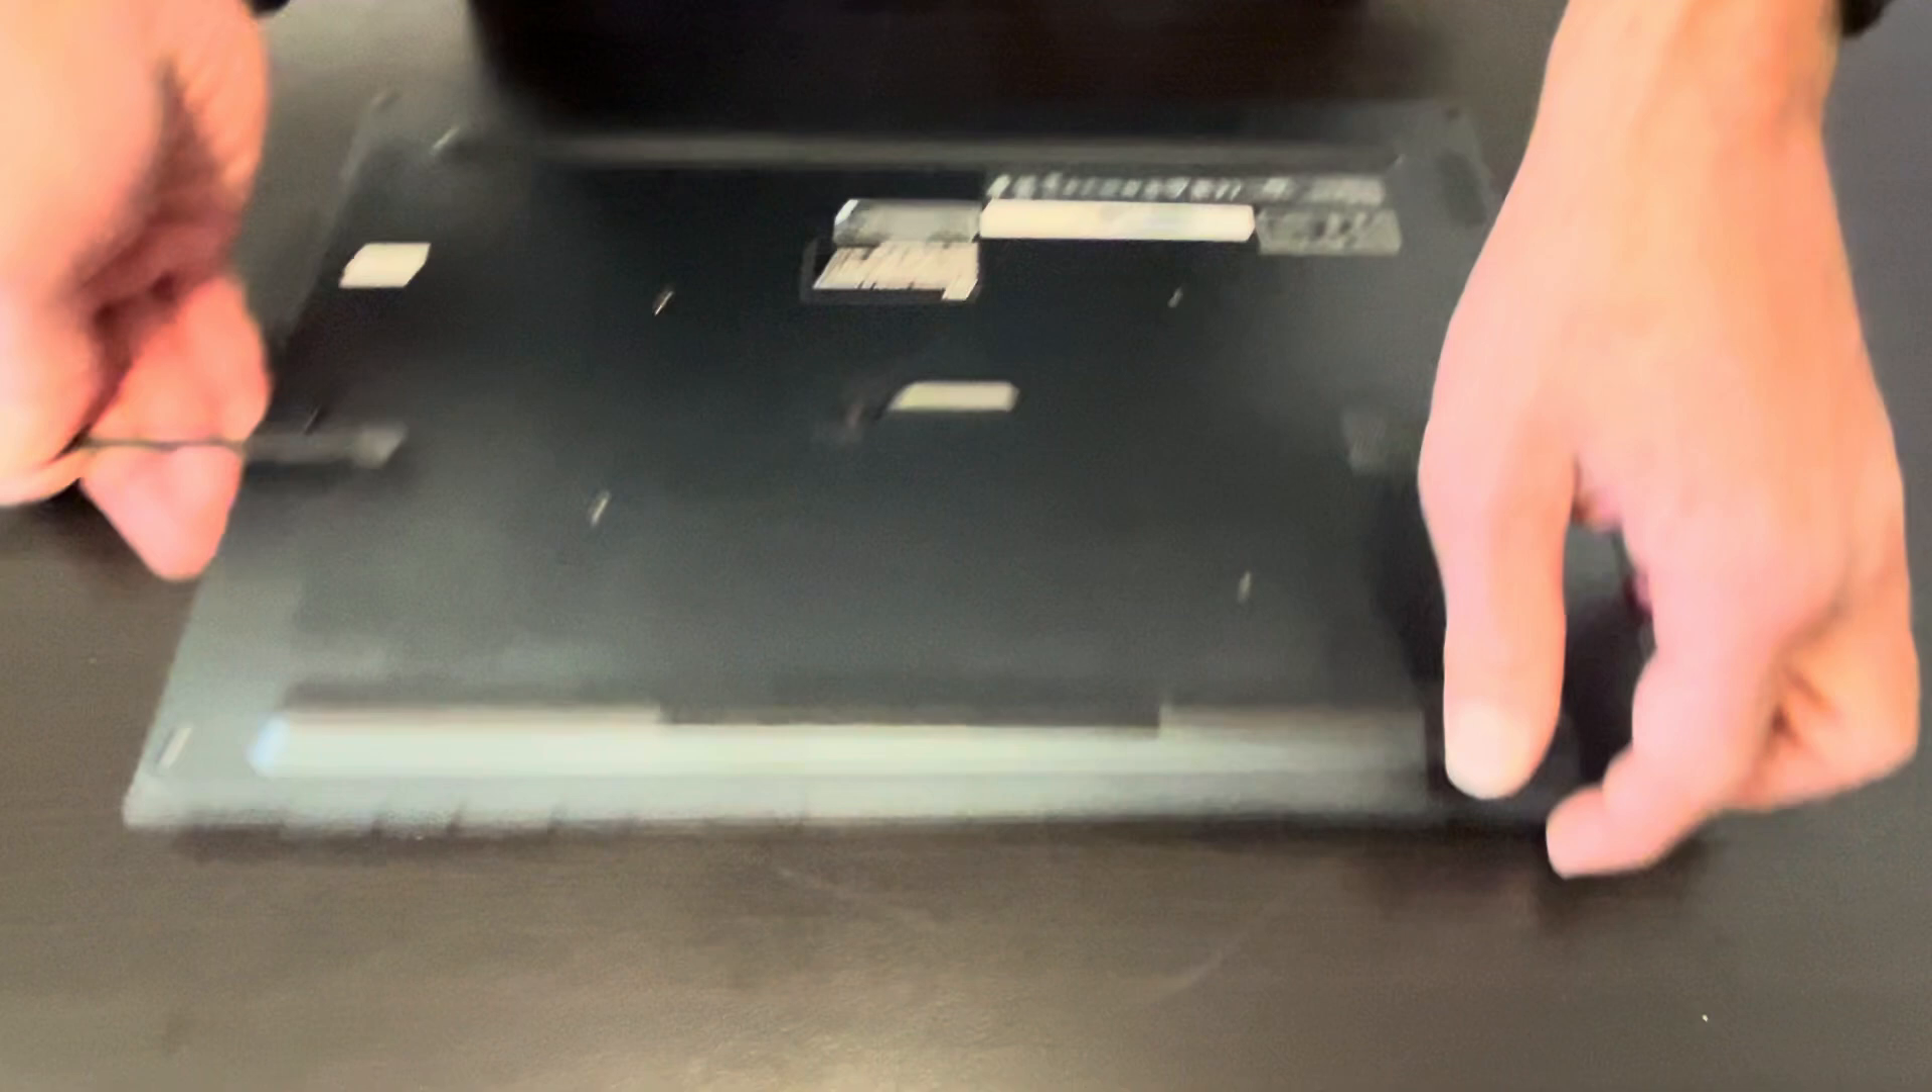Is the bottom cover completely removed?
No.